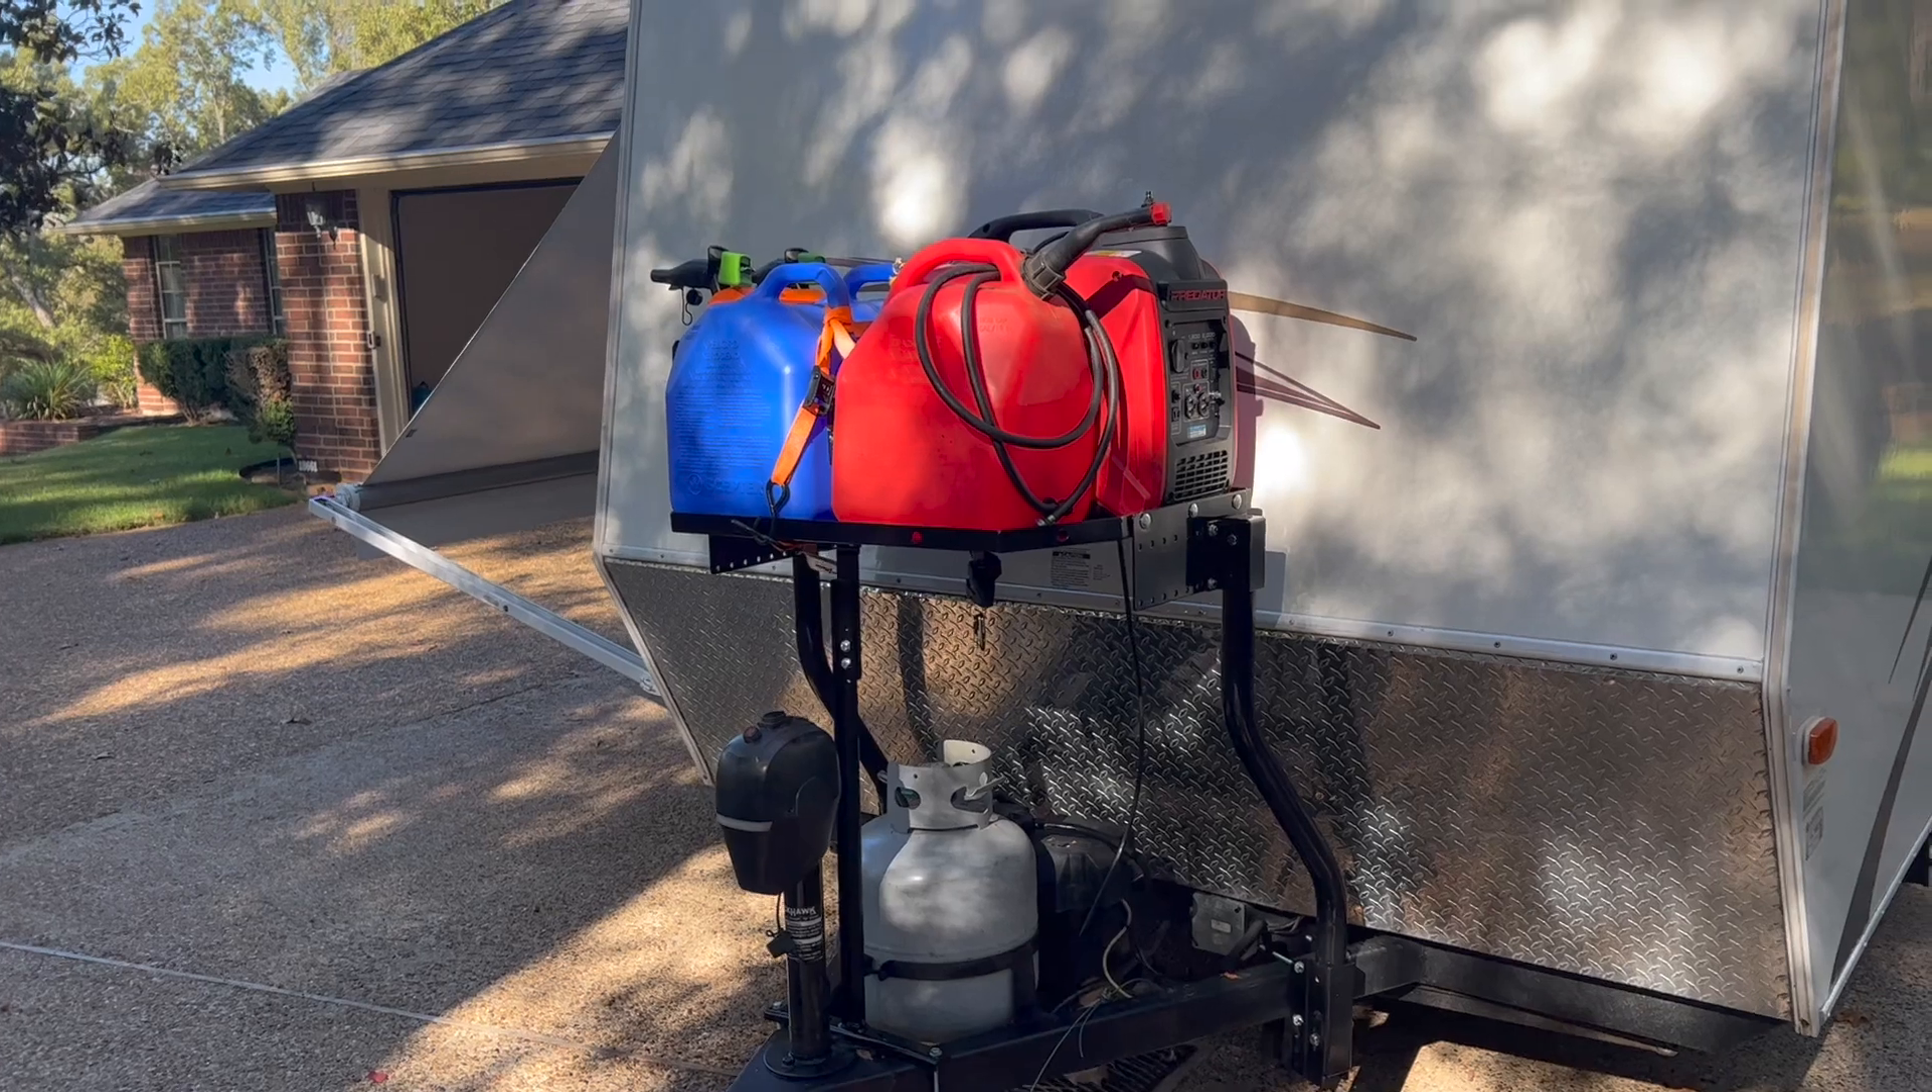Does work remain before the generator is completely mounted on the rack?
No.